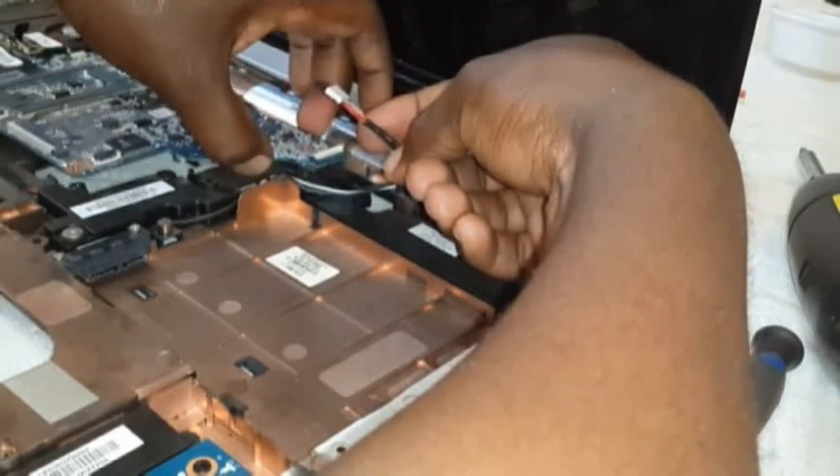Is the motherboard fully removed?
No.